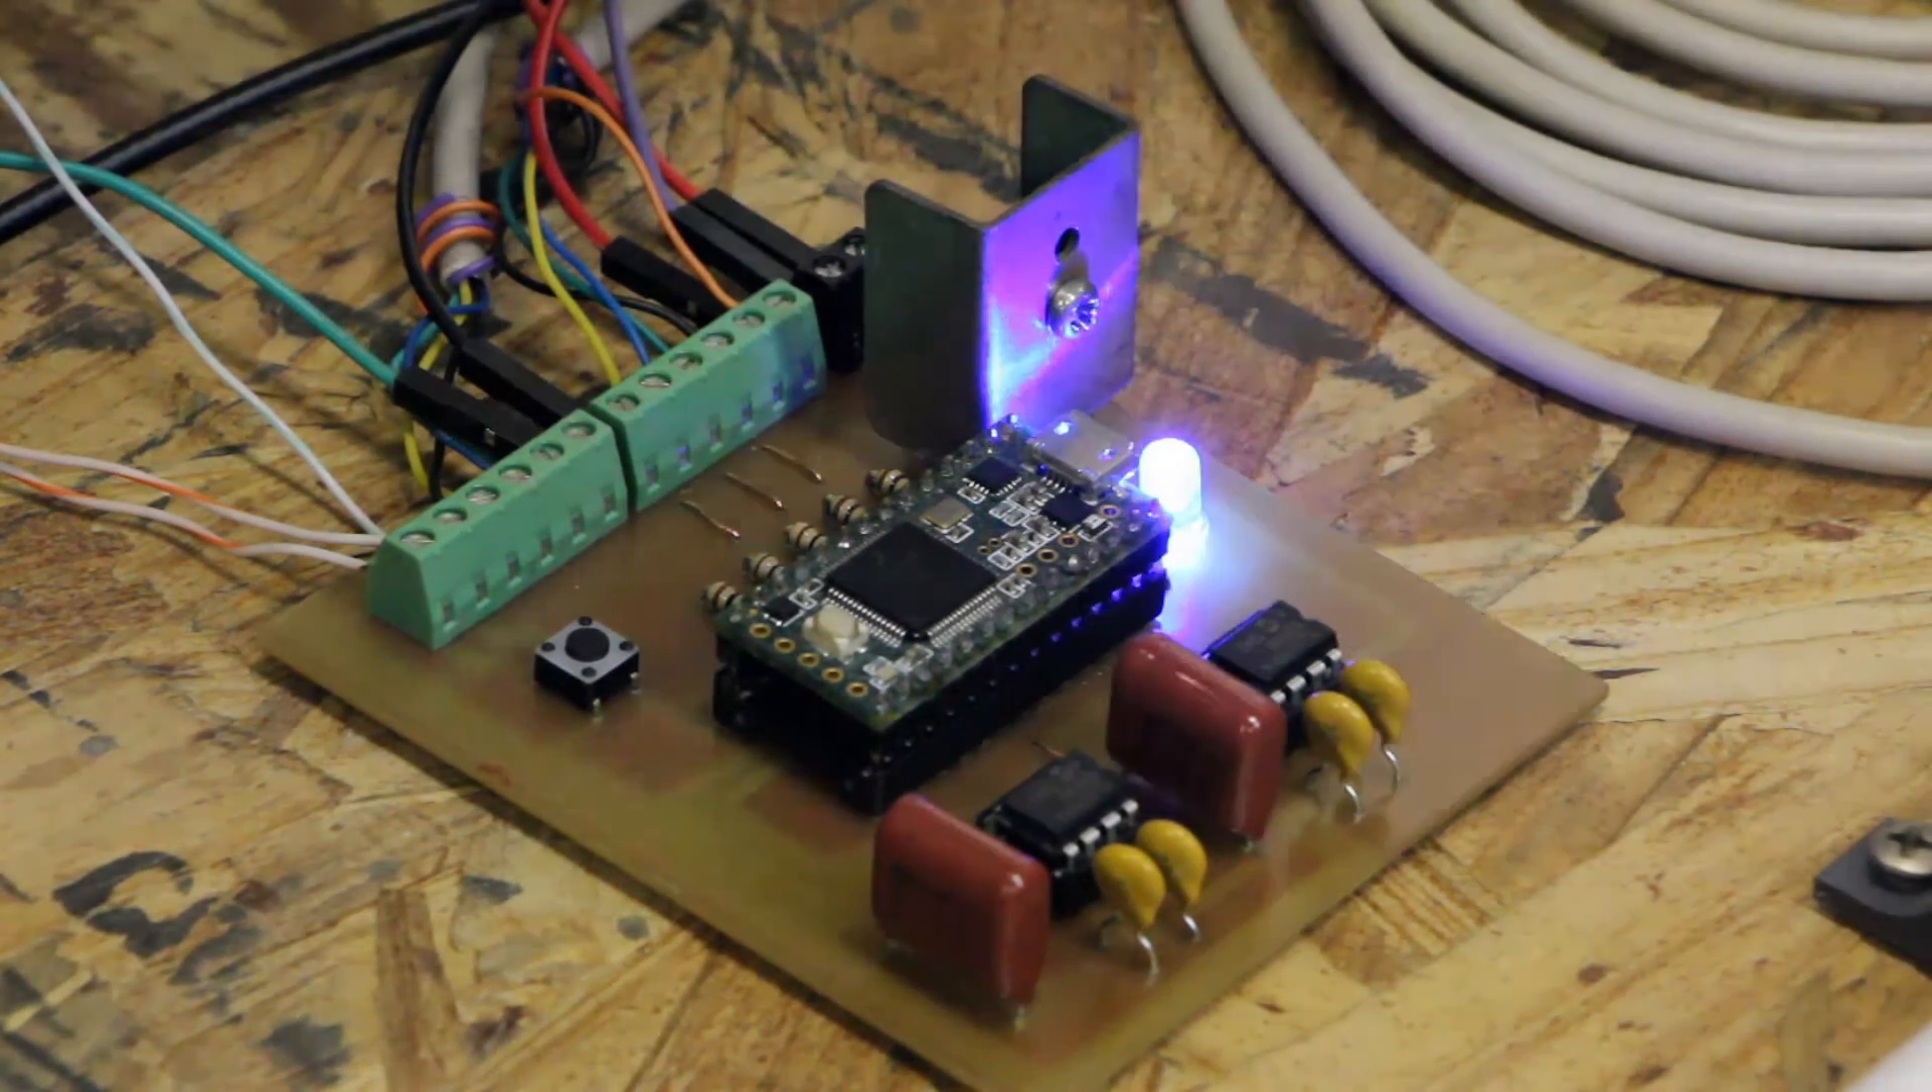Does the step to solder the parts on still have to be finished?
No.